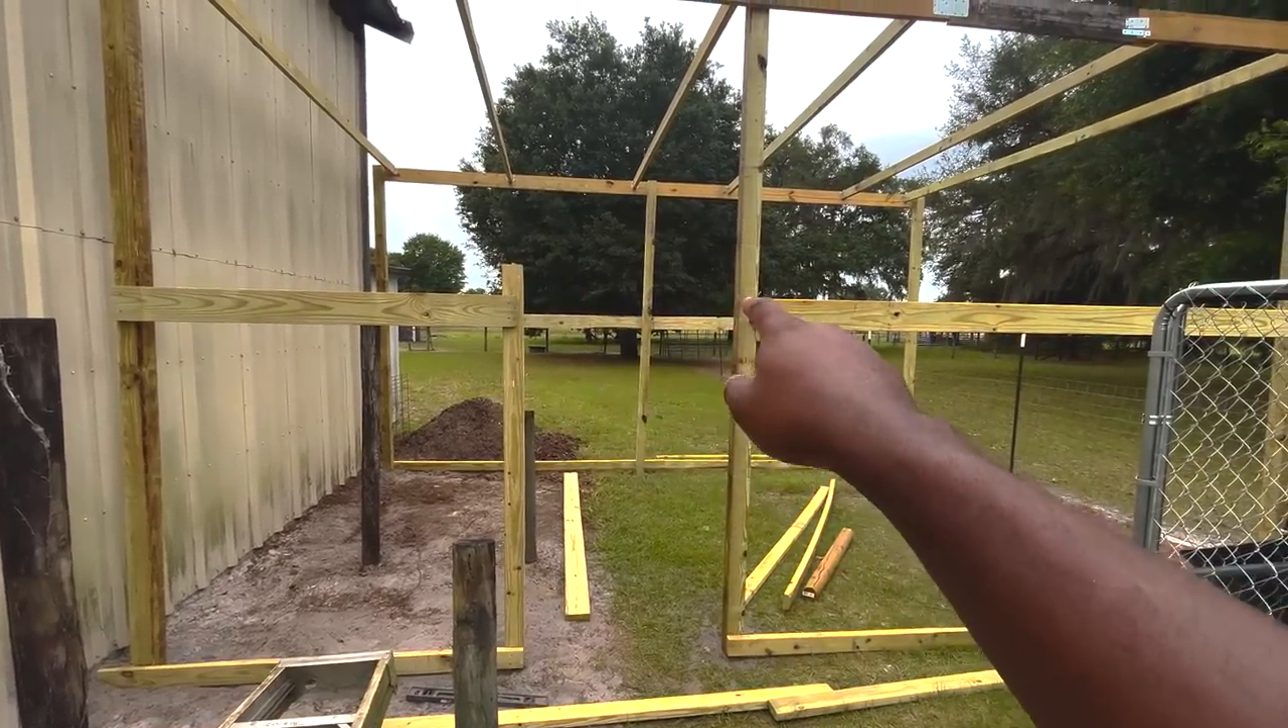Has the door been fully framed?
No.